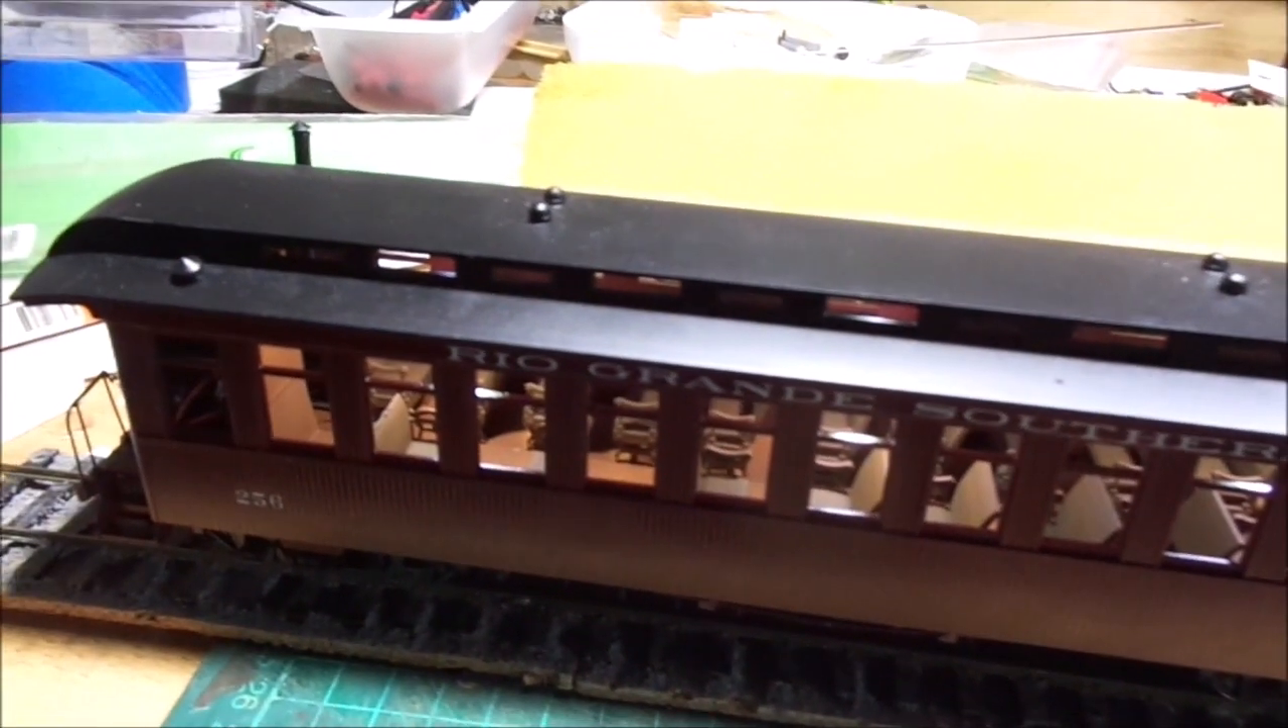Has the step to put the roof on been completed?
Yes.